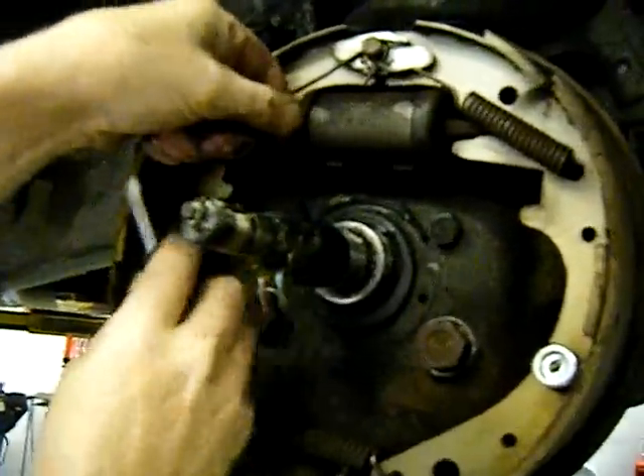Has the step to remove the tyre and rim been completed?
Yes.